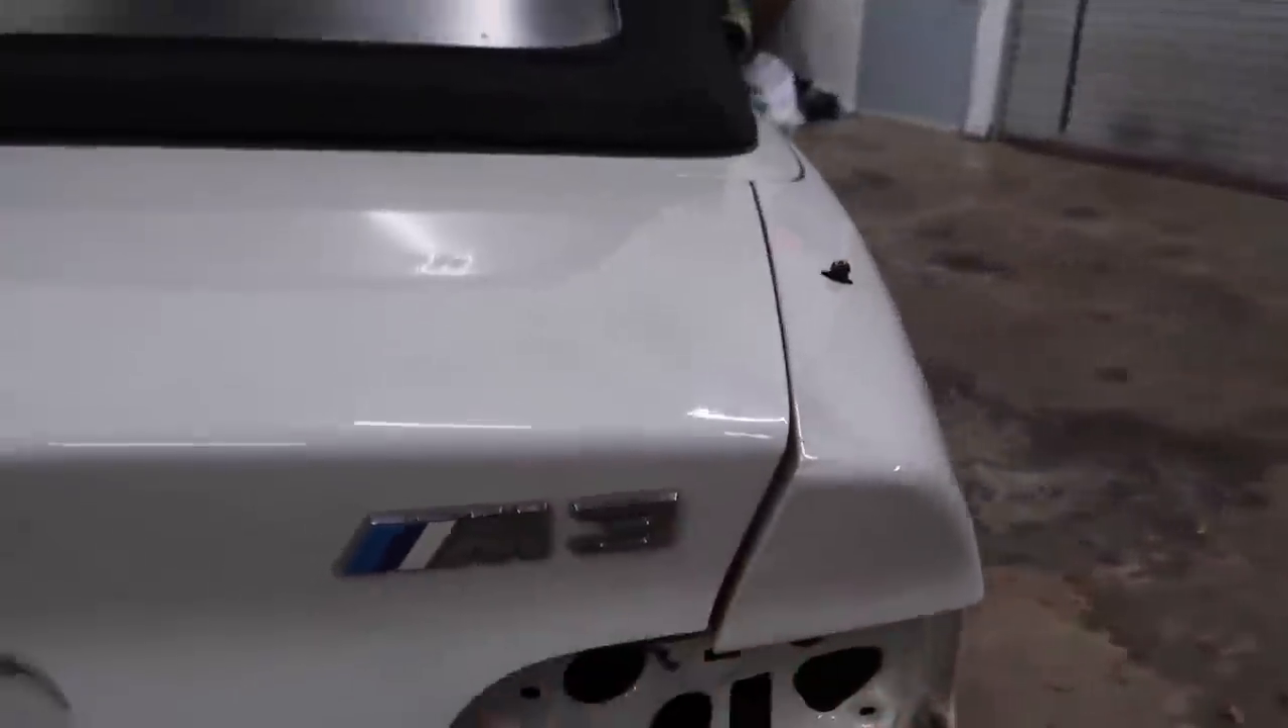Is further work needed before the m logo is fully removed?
Yes.